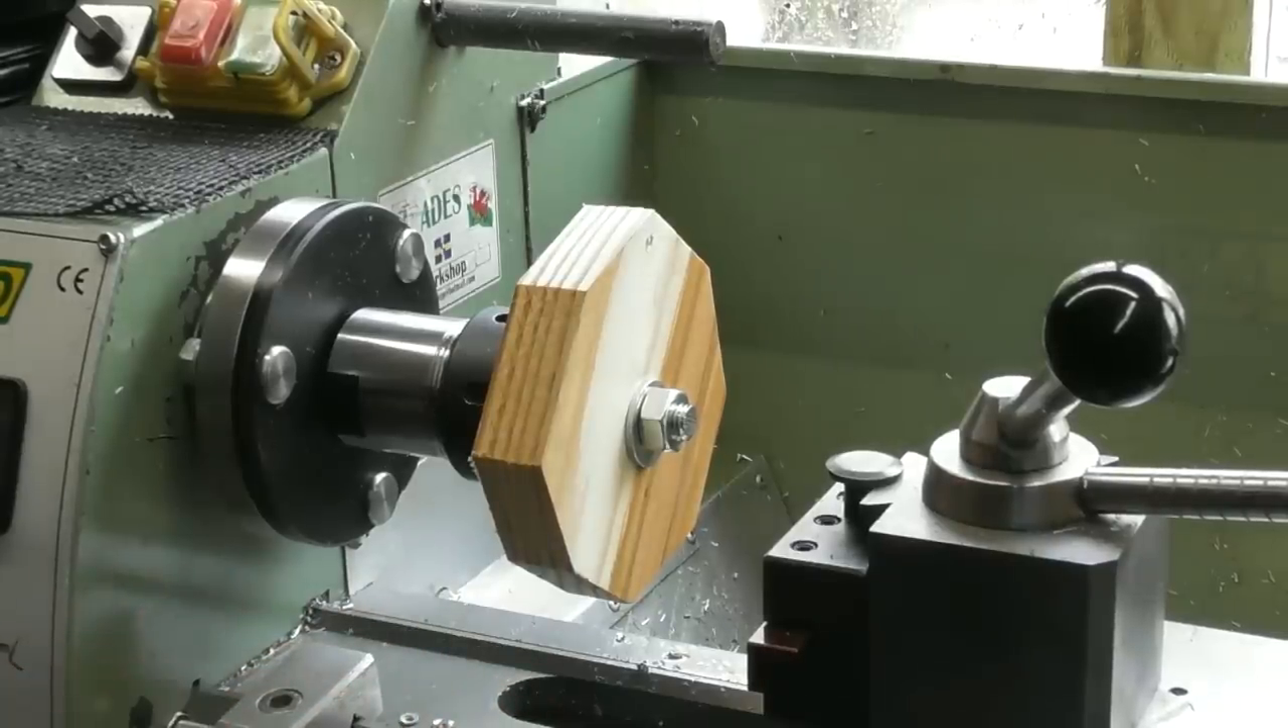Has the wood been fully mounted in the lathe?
Yes.